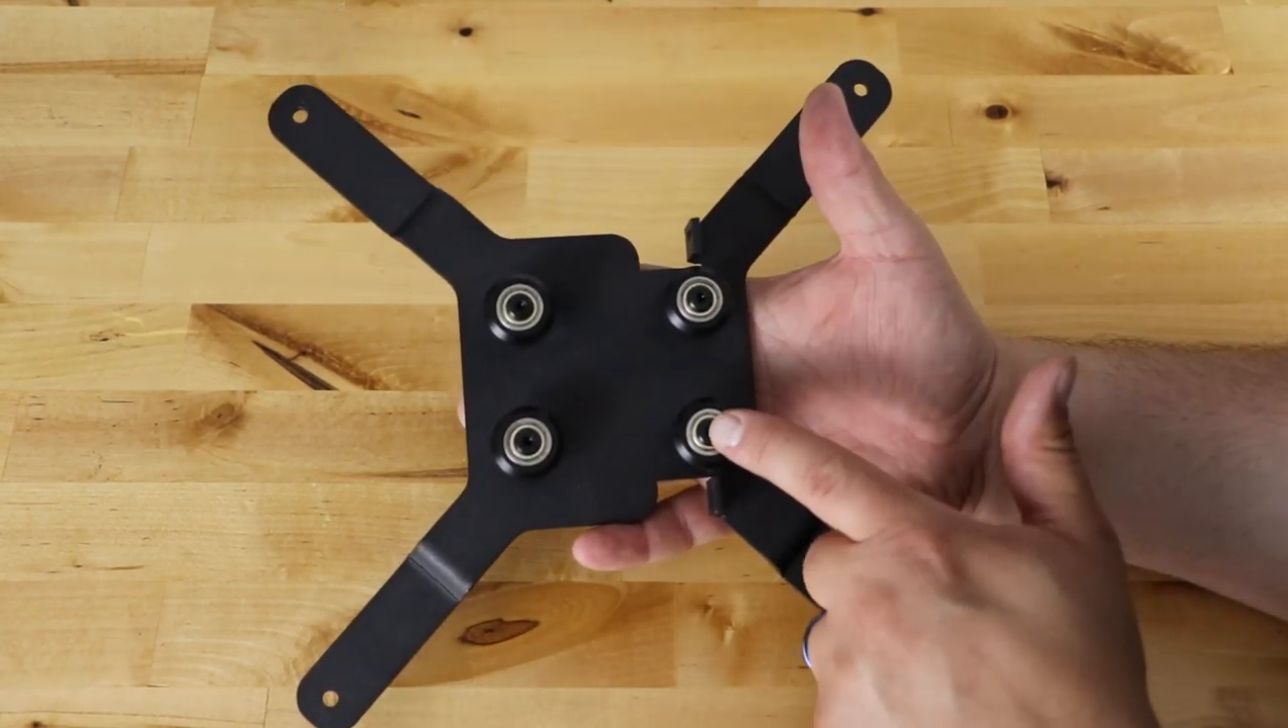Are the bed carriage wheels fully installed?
Yes.